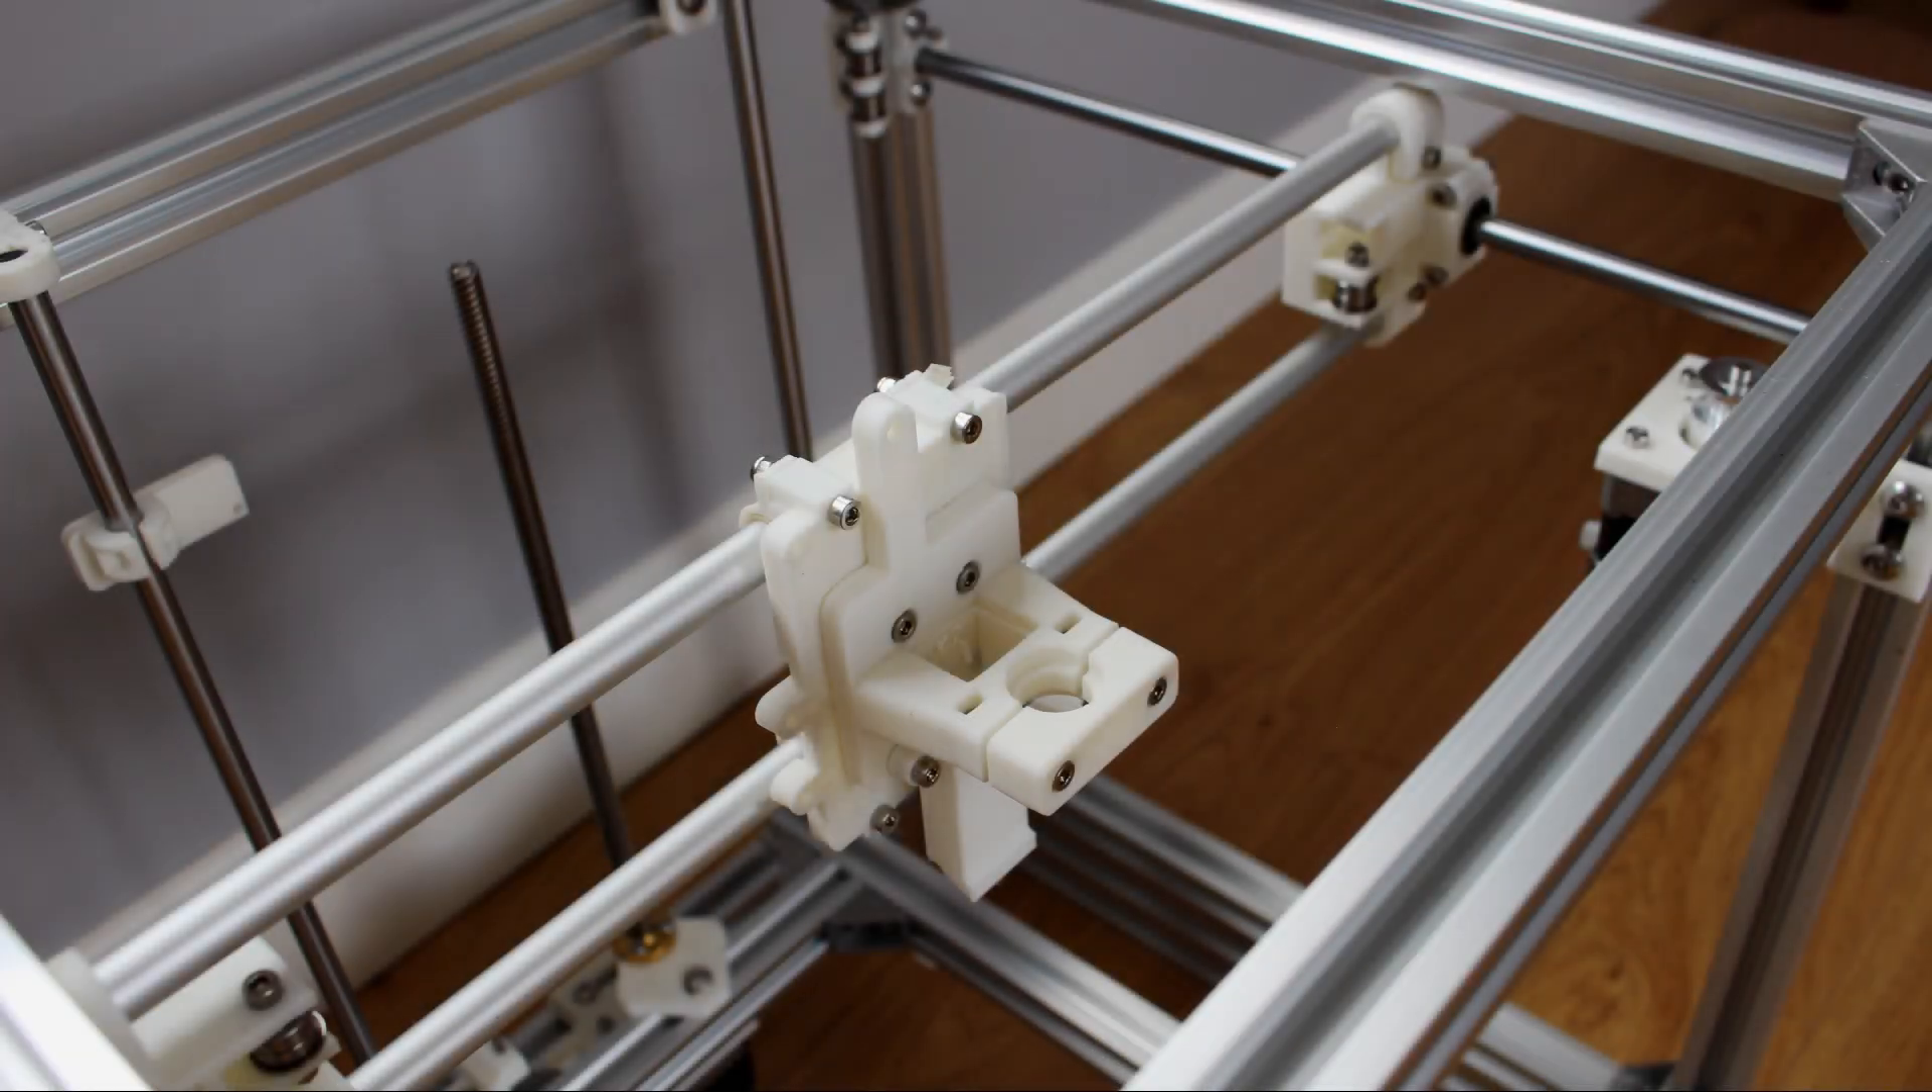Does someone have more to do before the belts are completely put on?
Yes.